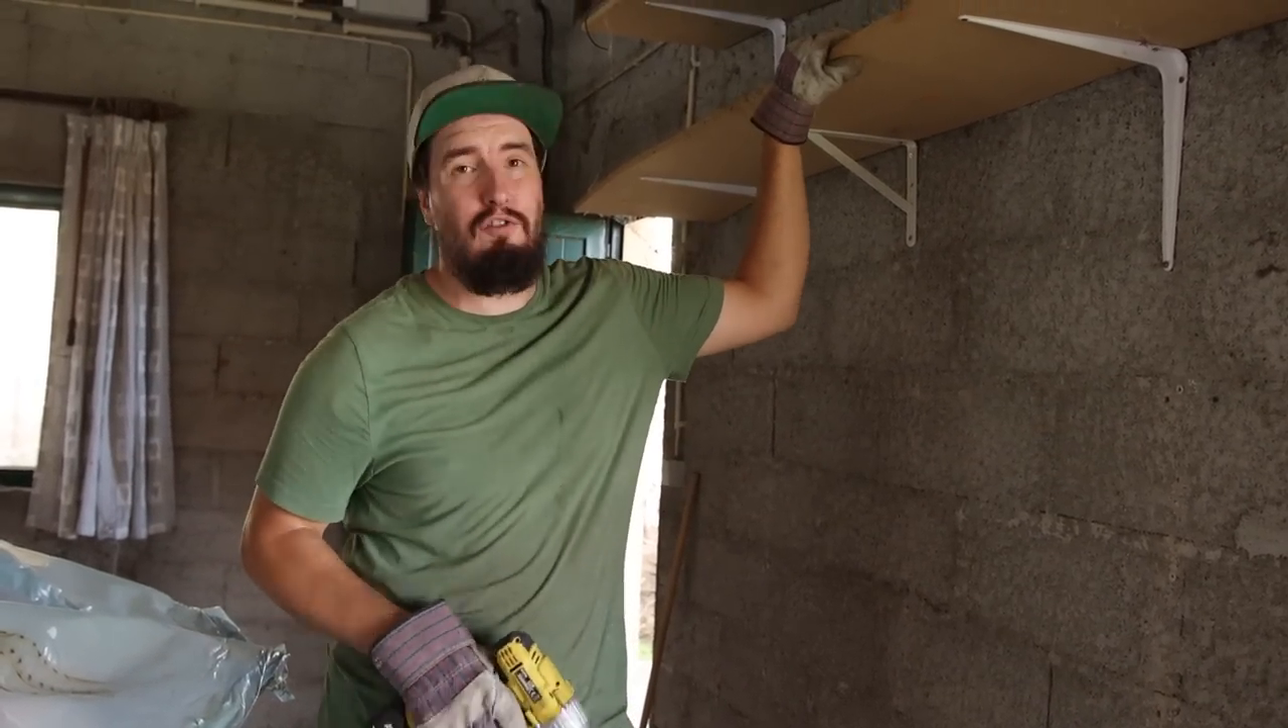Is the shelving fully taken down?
No.